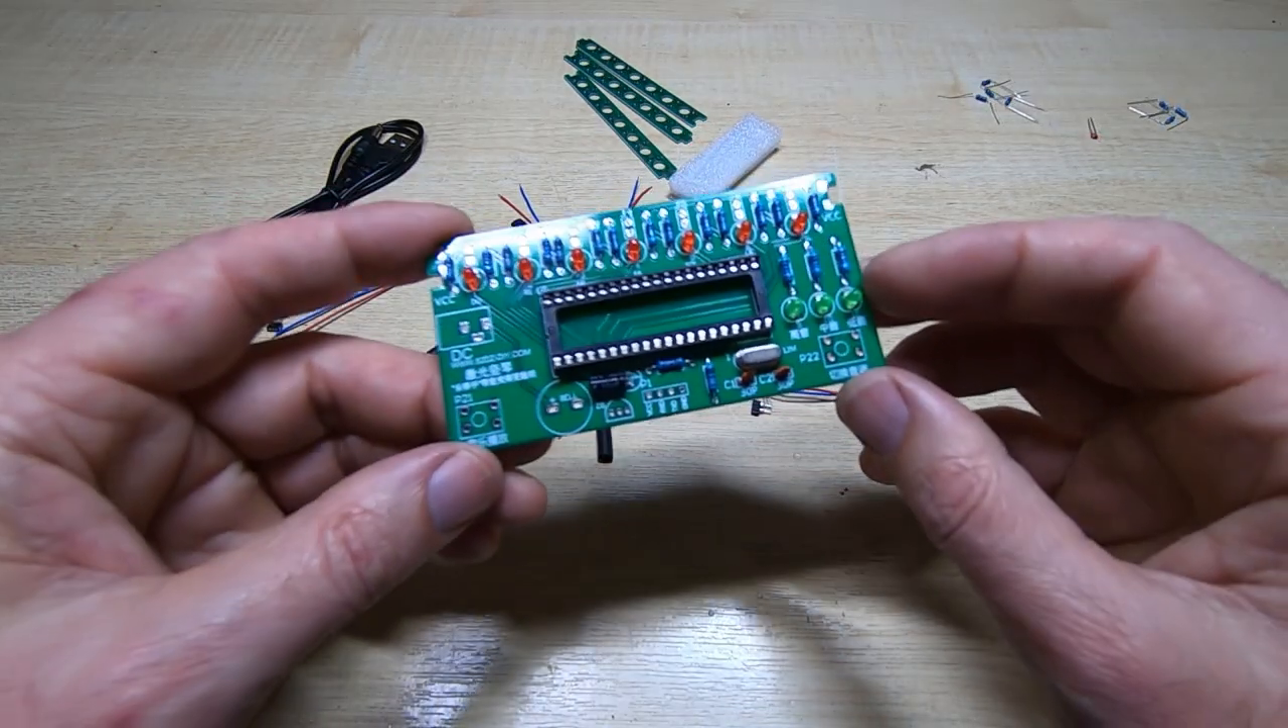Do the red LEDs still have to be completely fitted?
No.